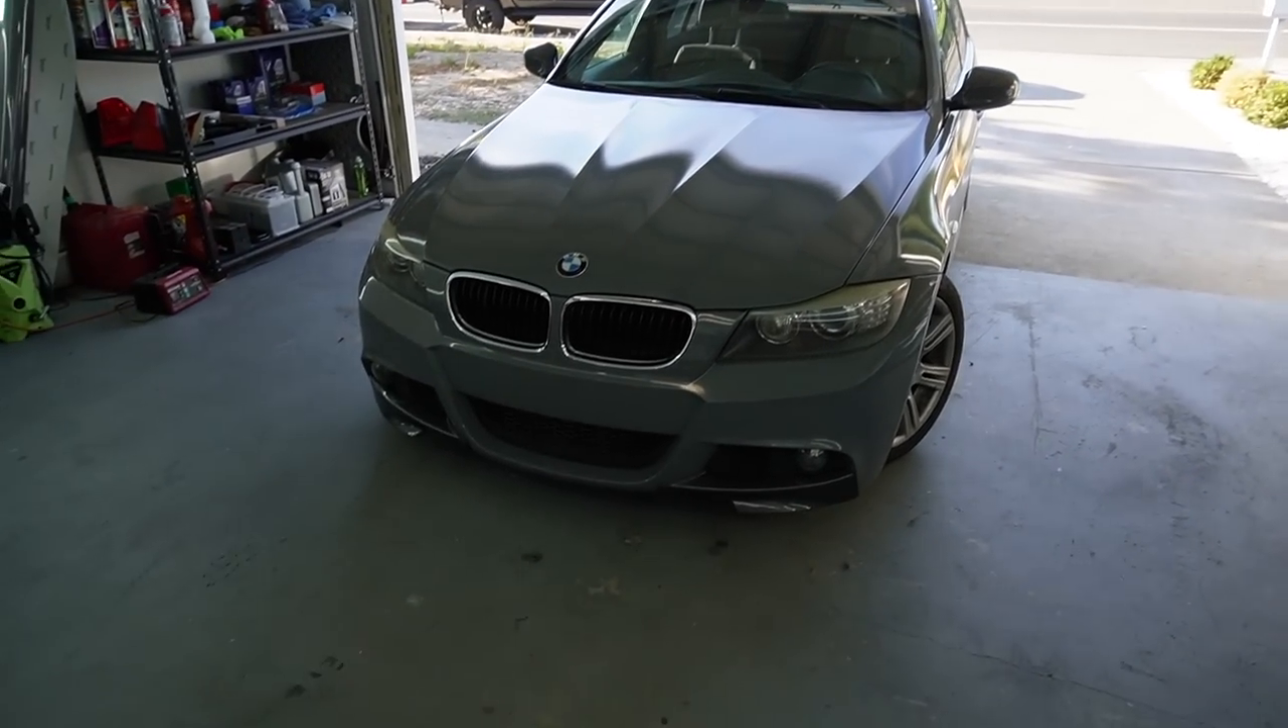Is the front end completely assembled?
Yes.